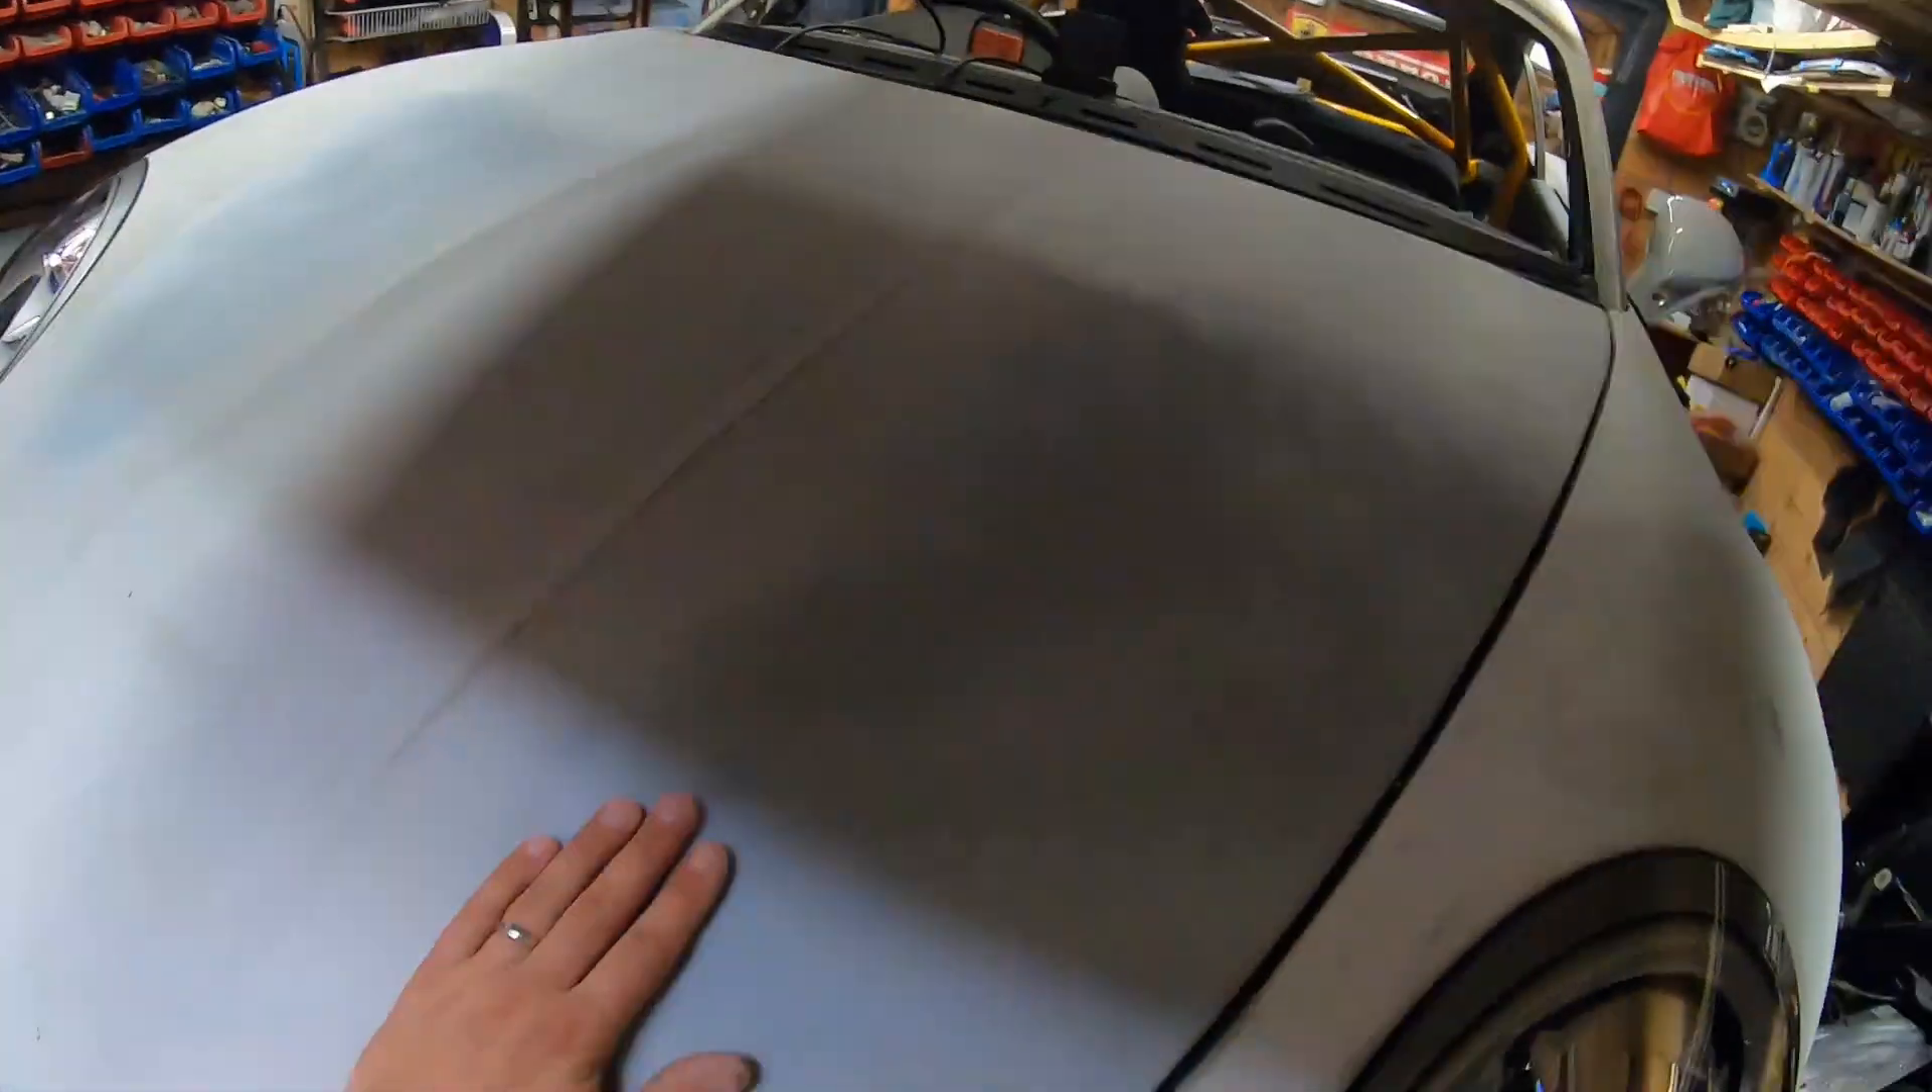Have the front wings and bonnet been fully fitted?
Yes.